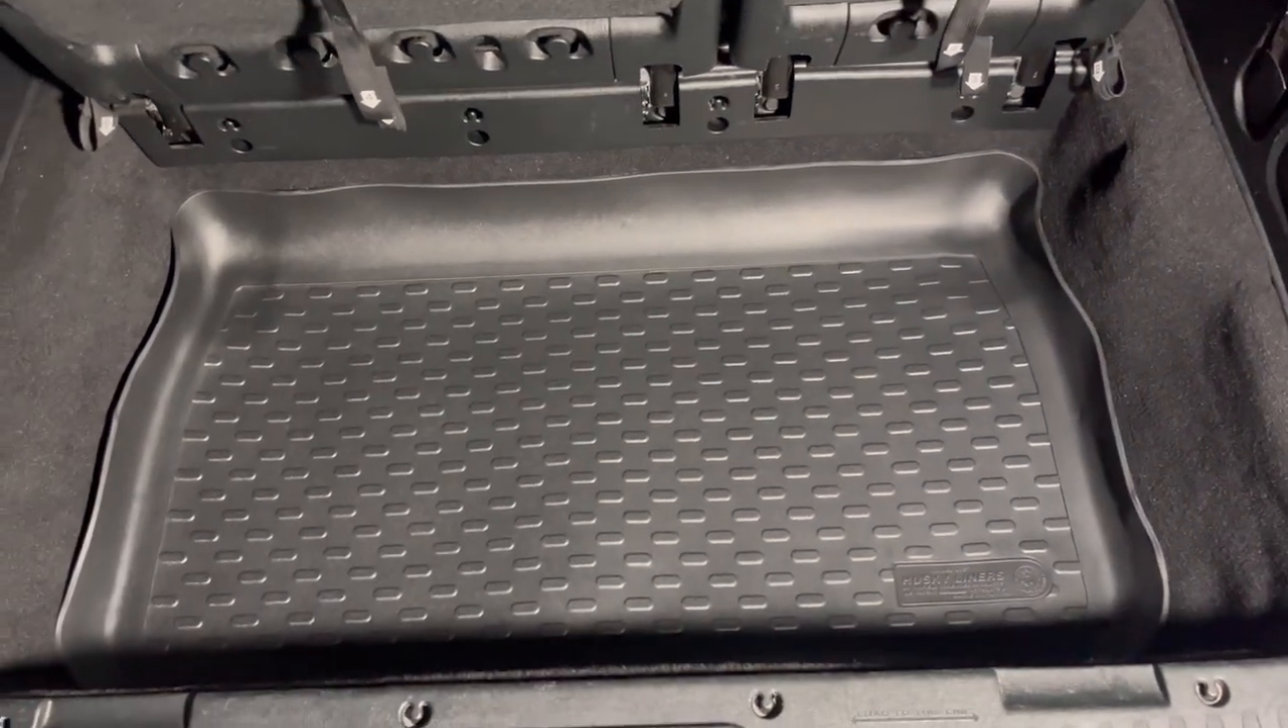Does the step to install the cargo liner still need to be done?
No.